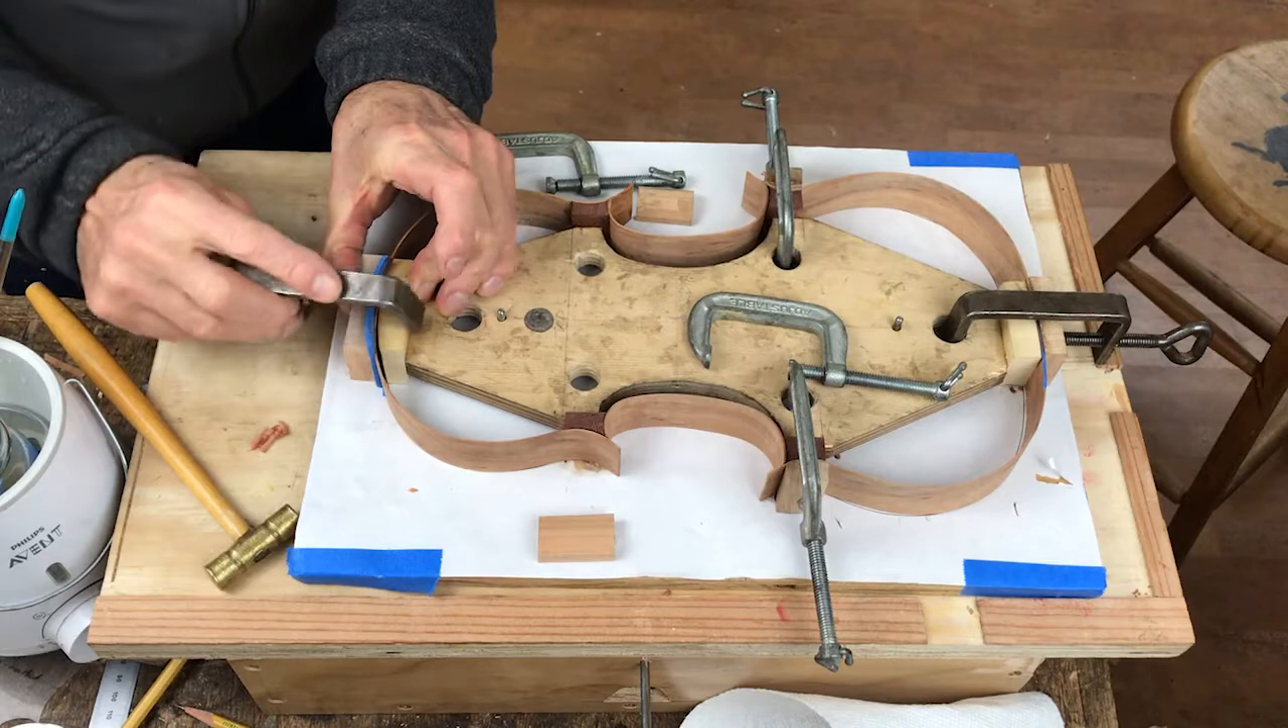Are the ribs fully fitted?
No.